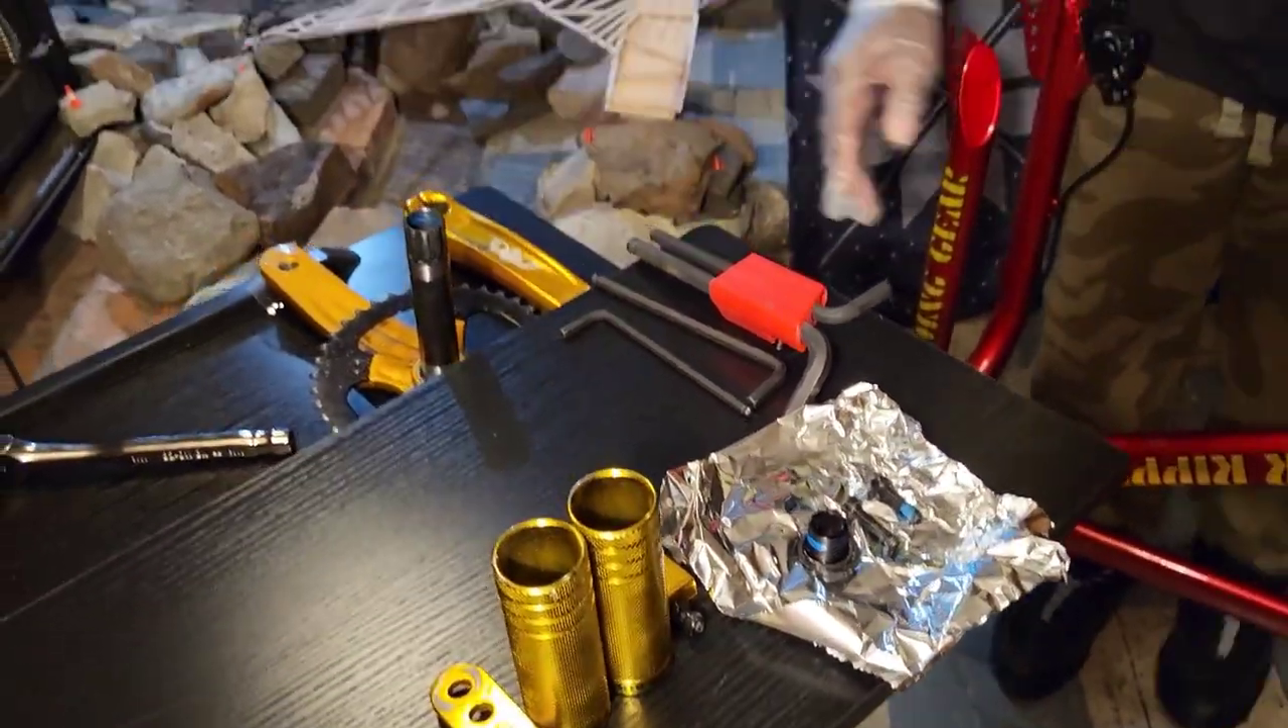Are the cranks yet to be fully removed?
No.